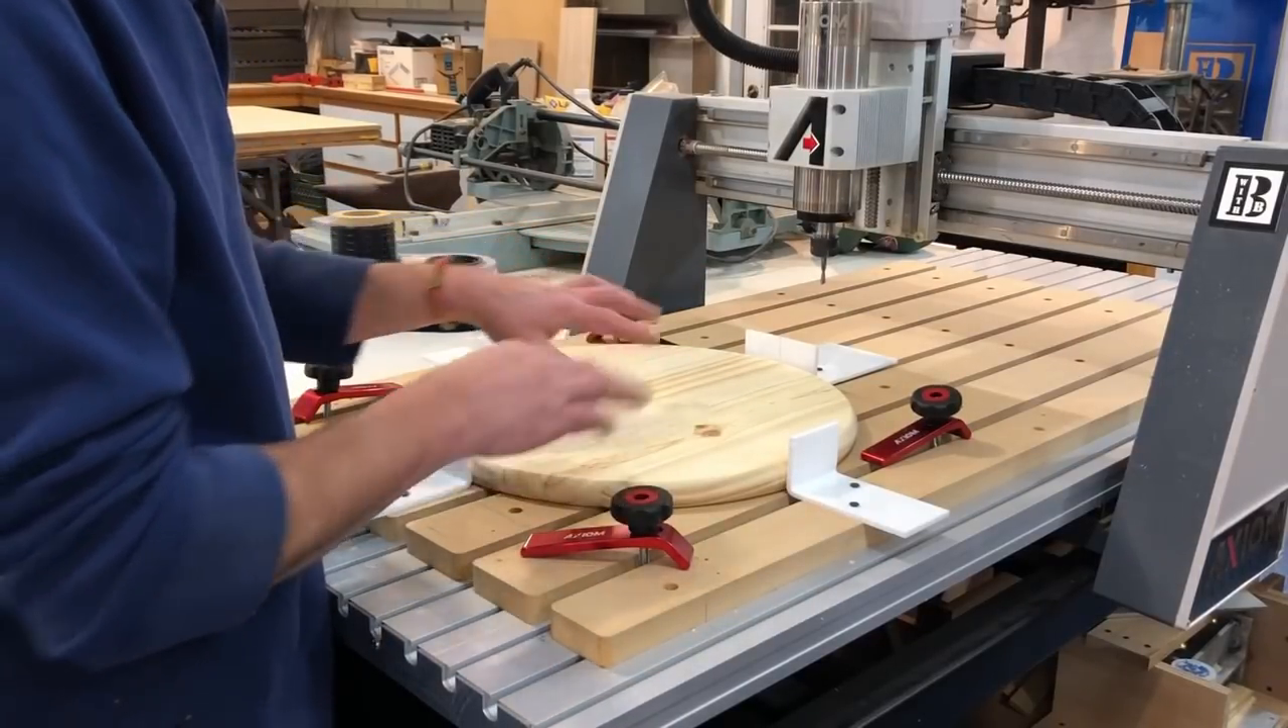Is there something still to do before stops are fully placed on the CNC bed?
No.